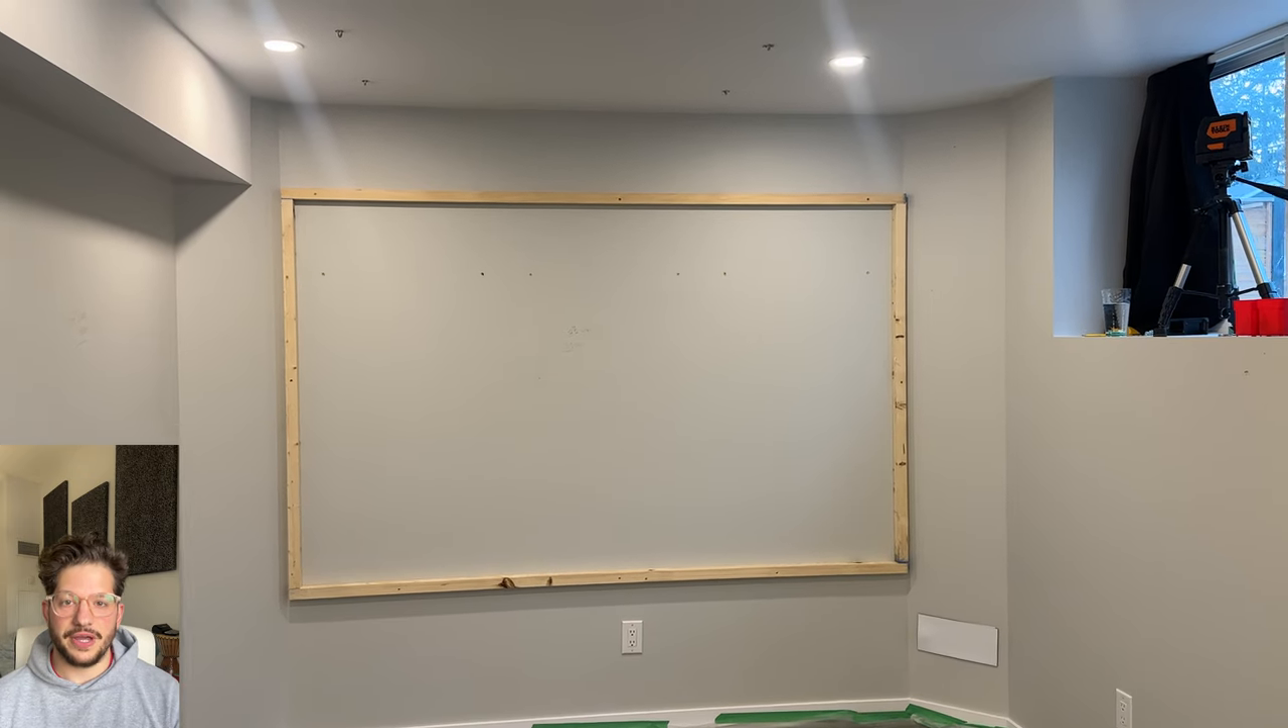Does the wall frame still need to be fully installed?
No.